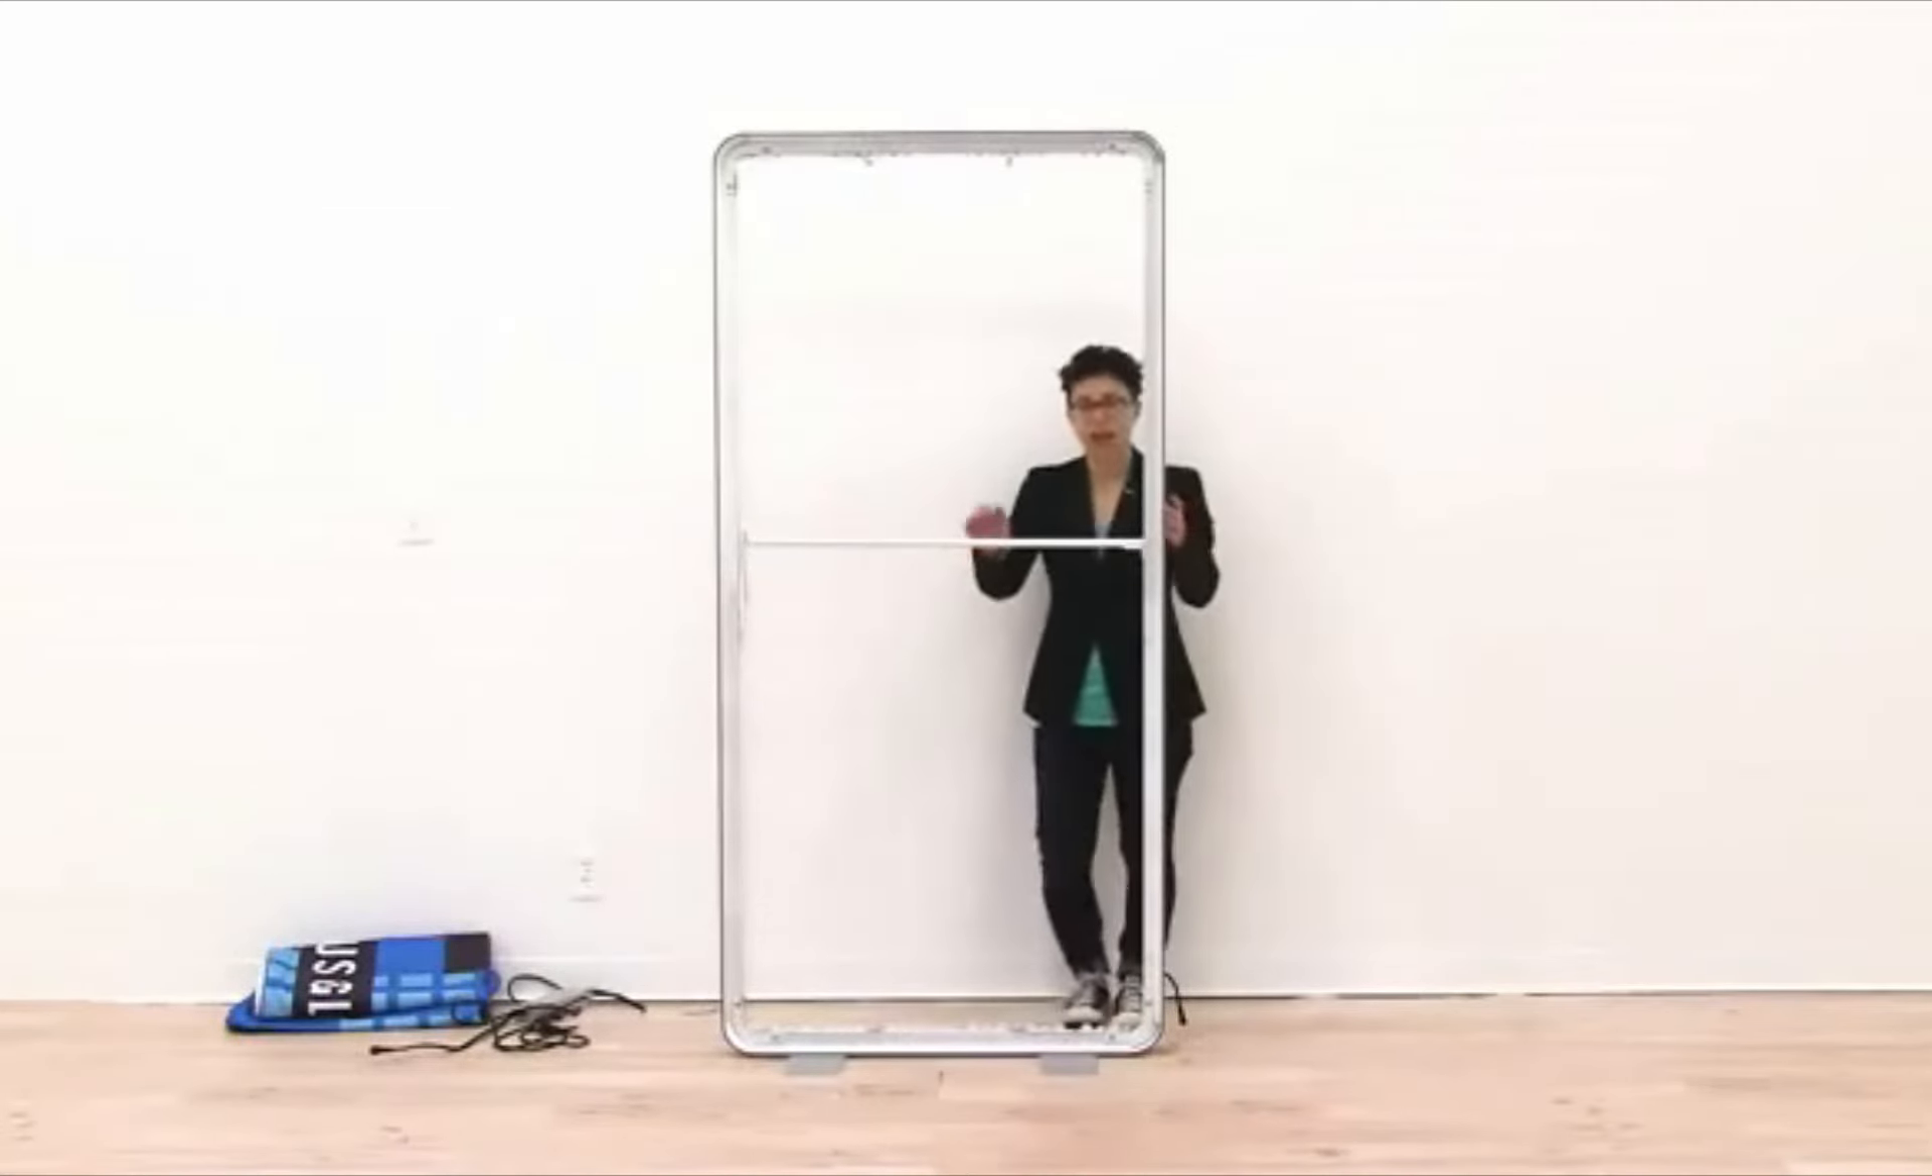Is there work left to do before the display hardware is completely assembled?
No.